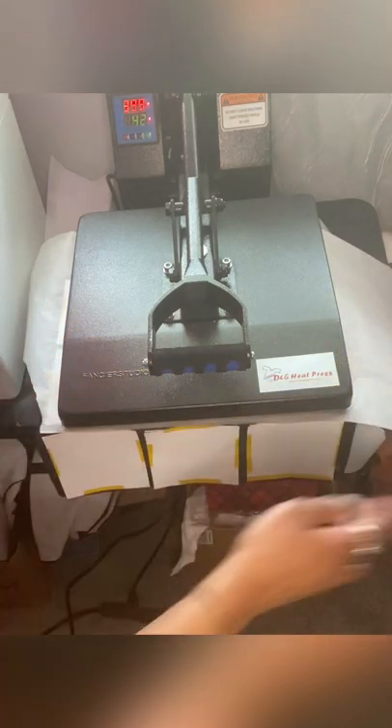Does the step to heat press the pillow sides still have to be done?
Yes.